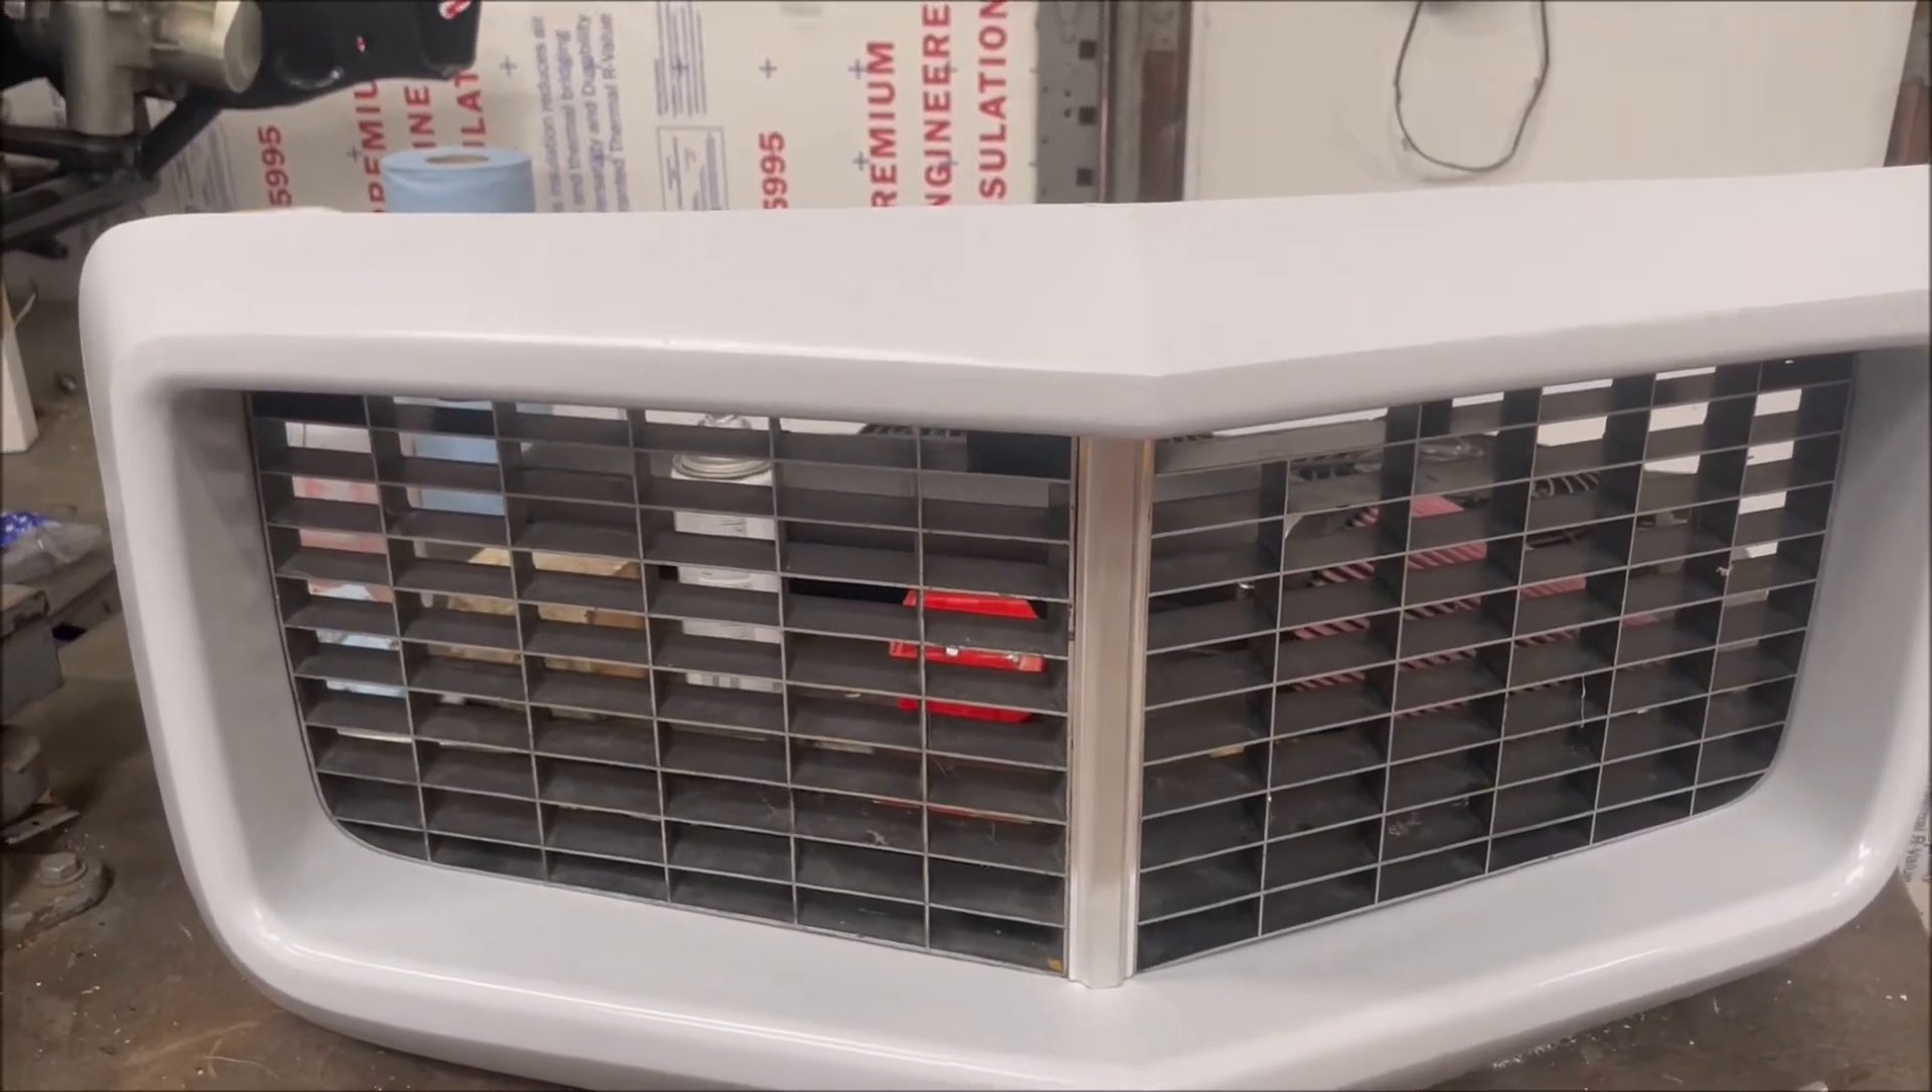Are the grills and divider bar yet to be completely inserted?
No.